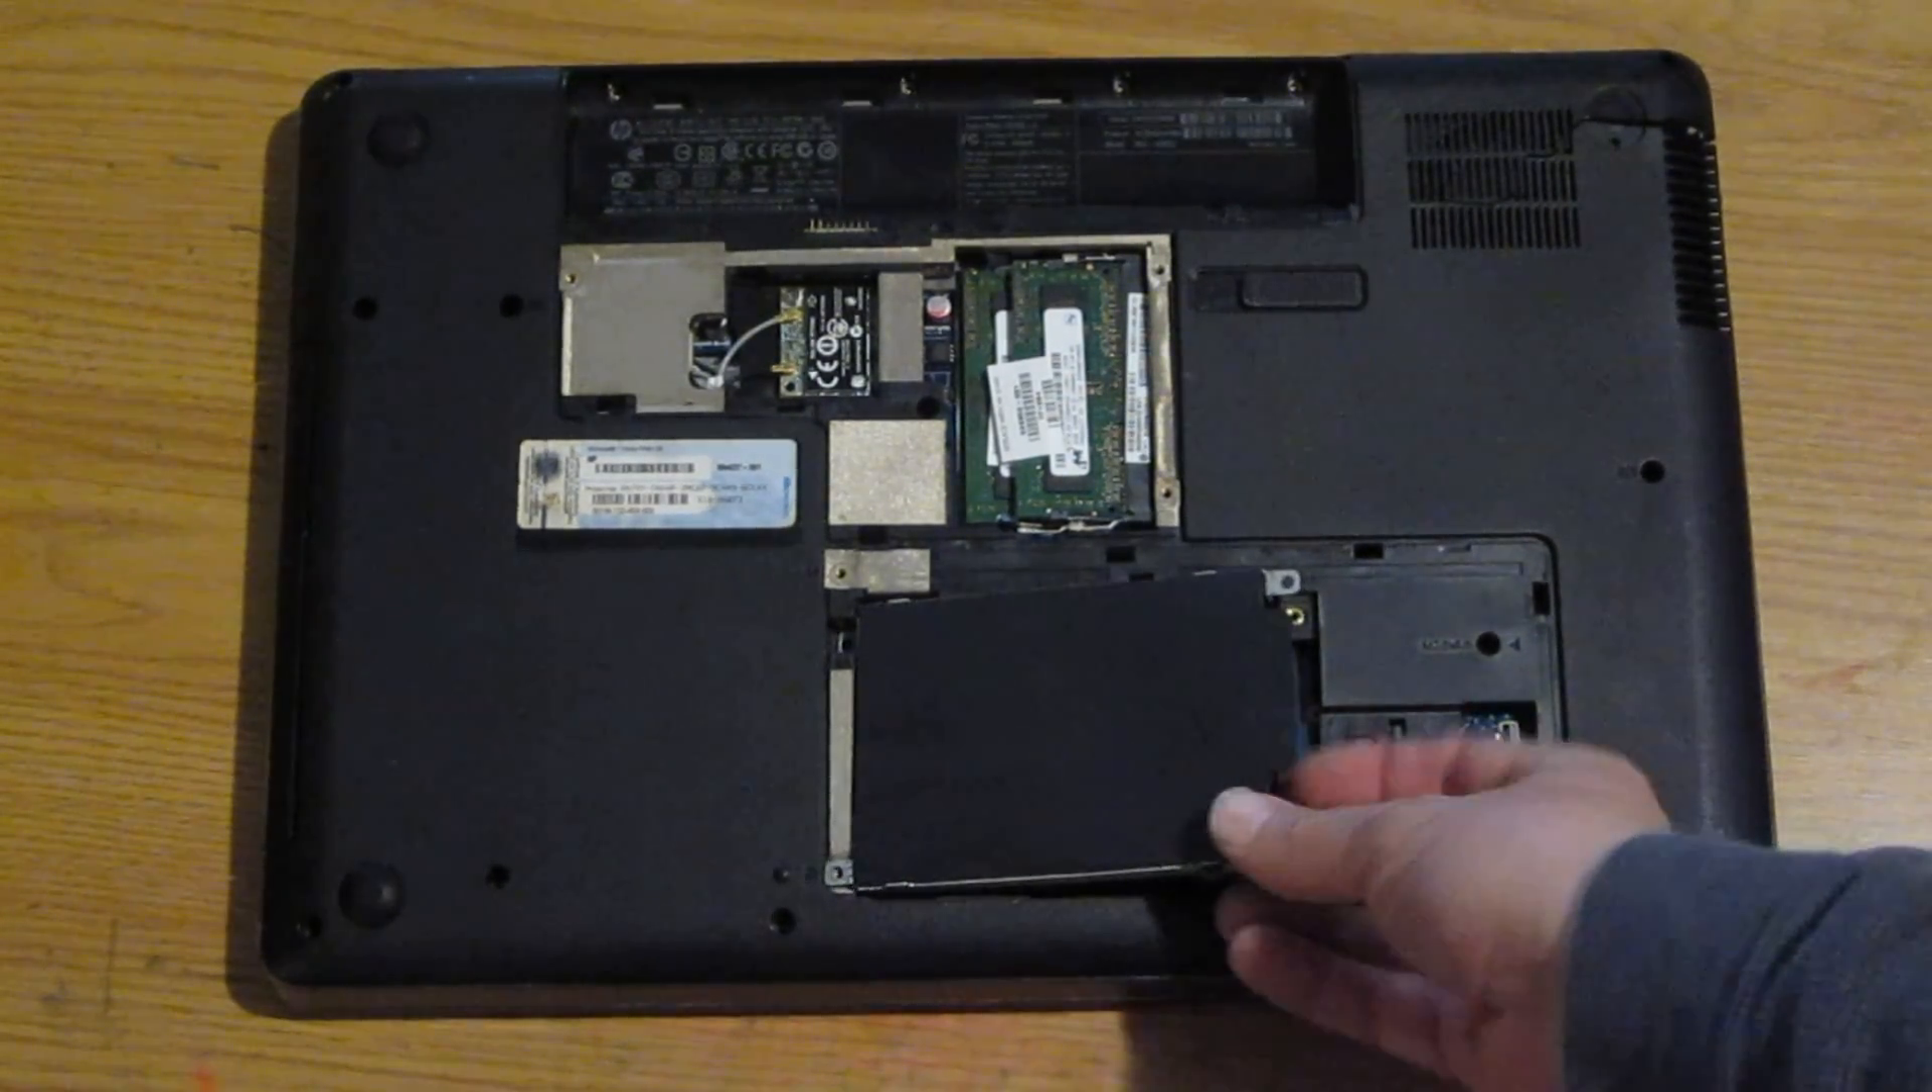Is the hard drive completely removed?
No.